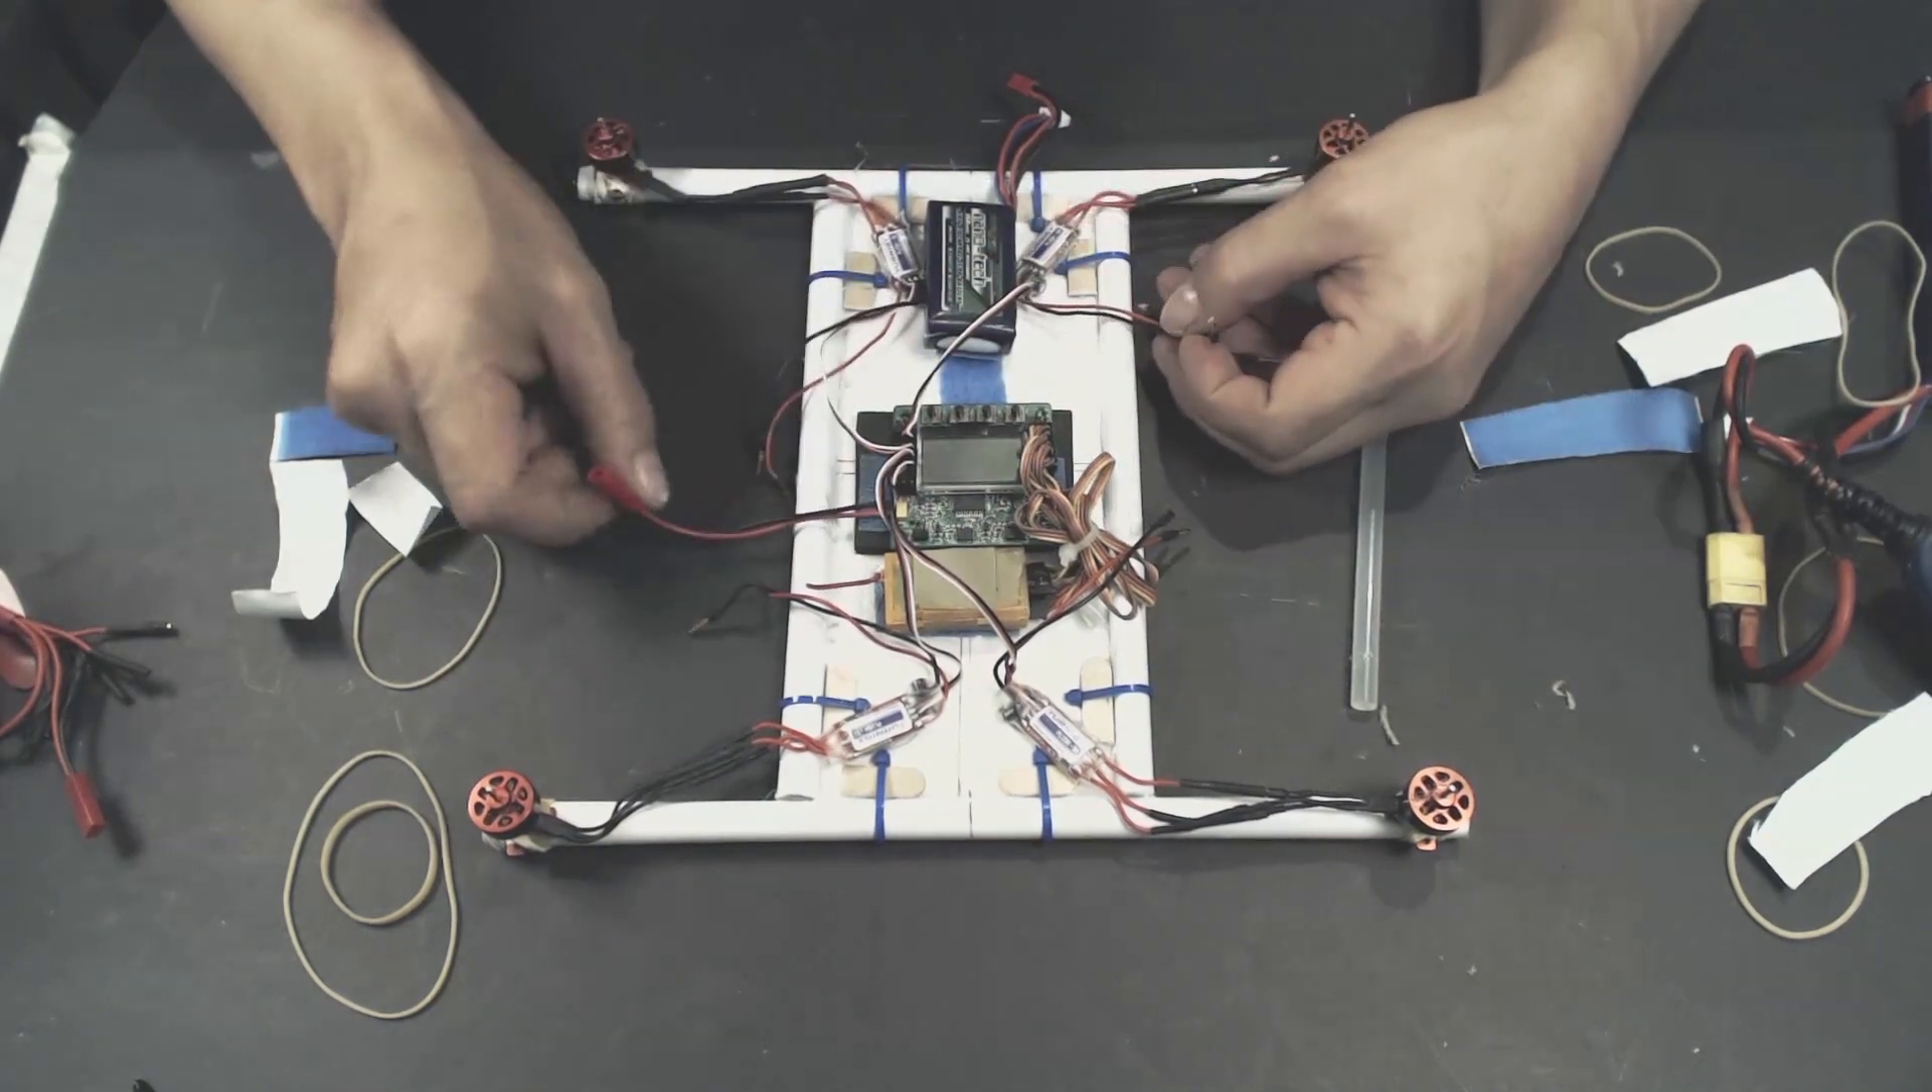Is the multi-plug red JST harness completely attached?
No.